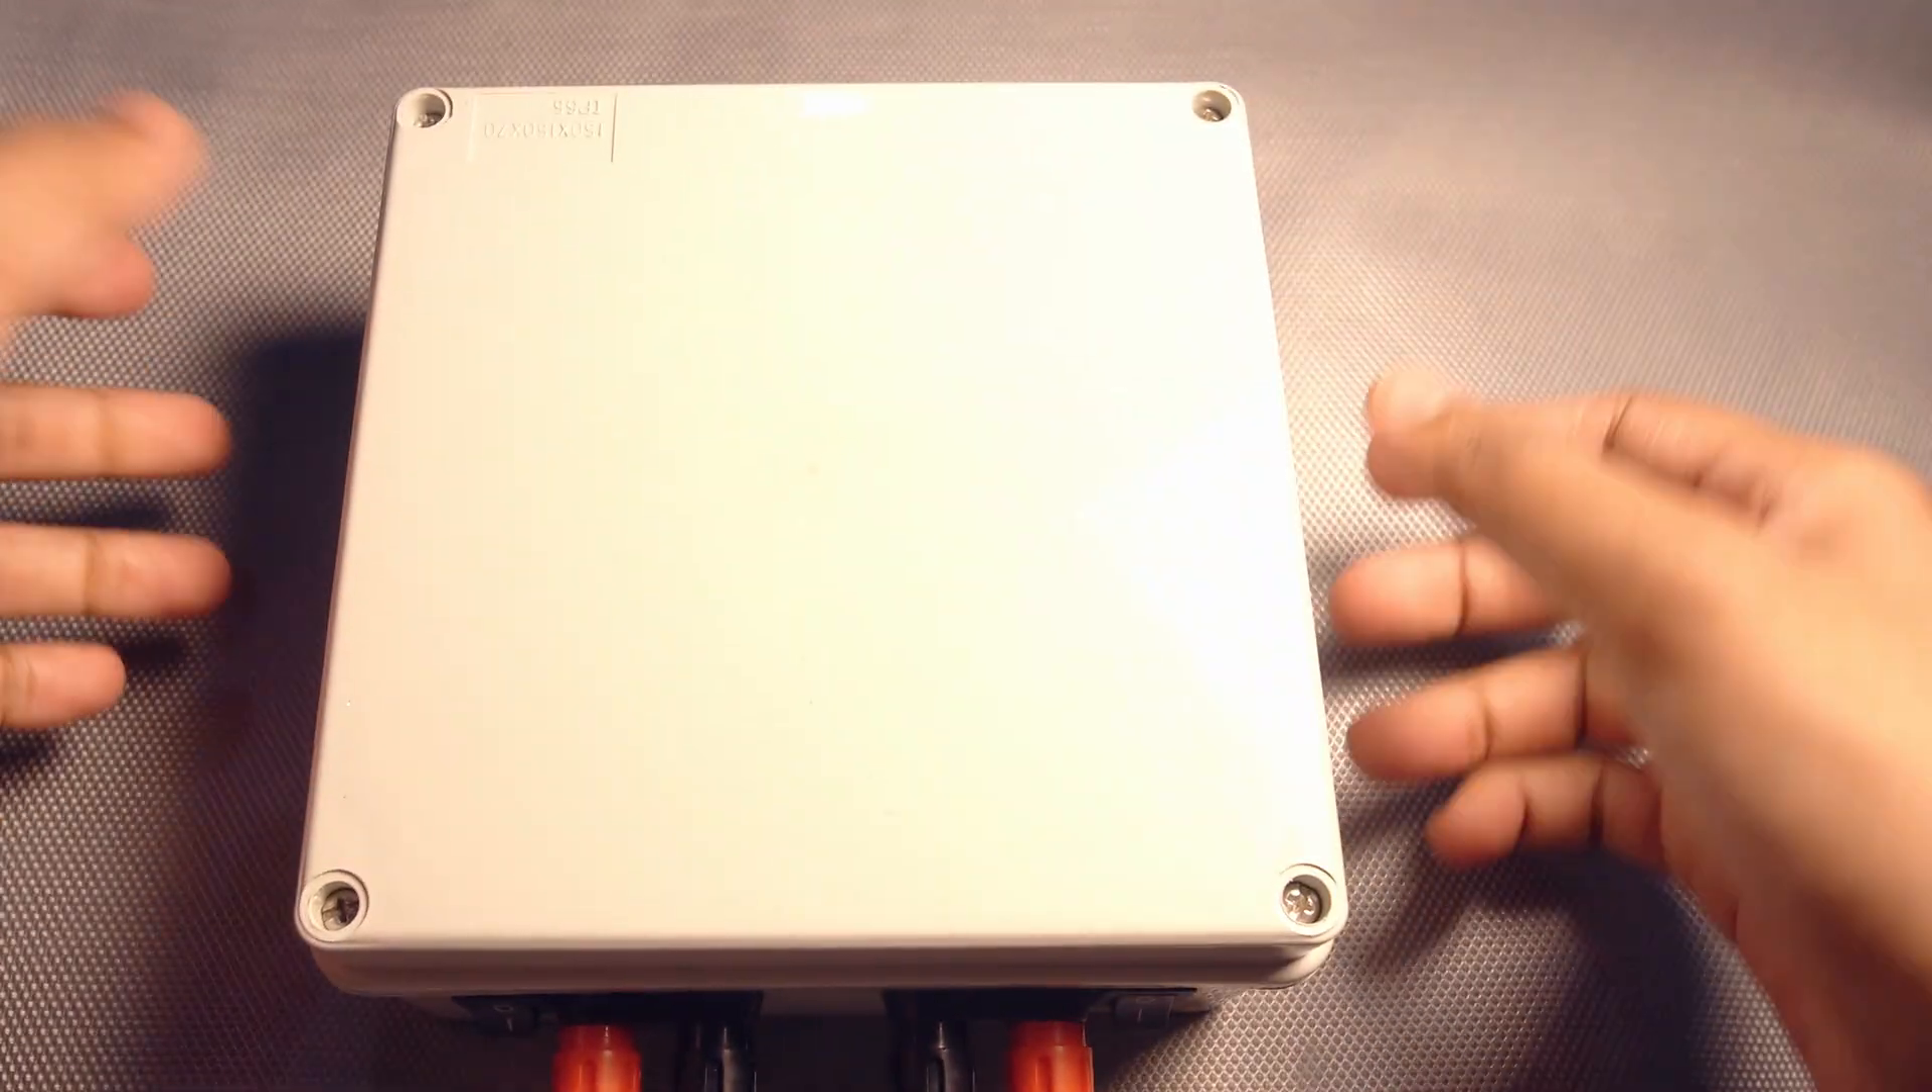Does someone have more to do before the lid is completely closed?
No.